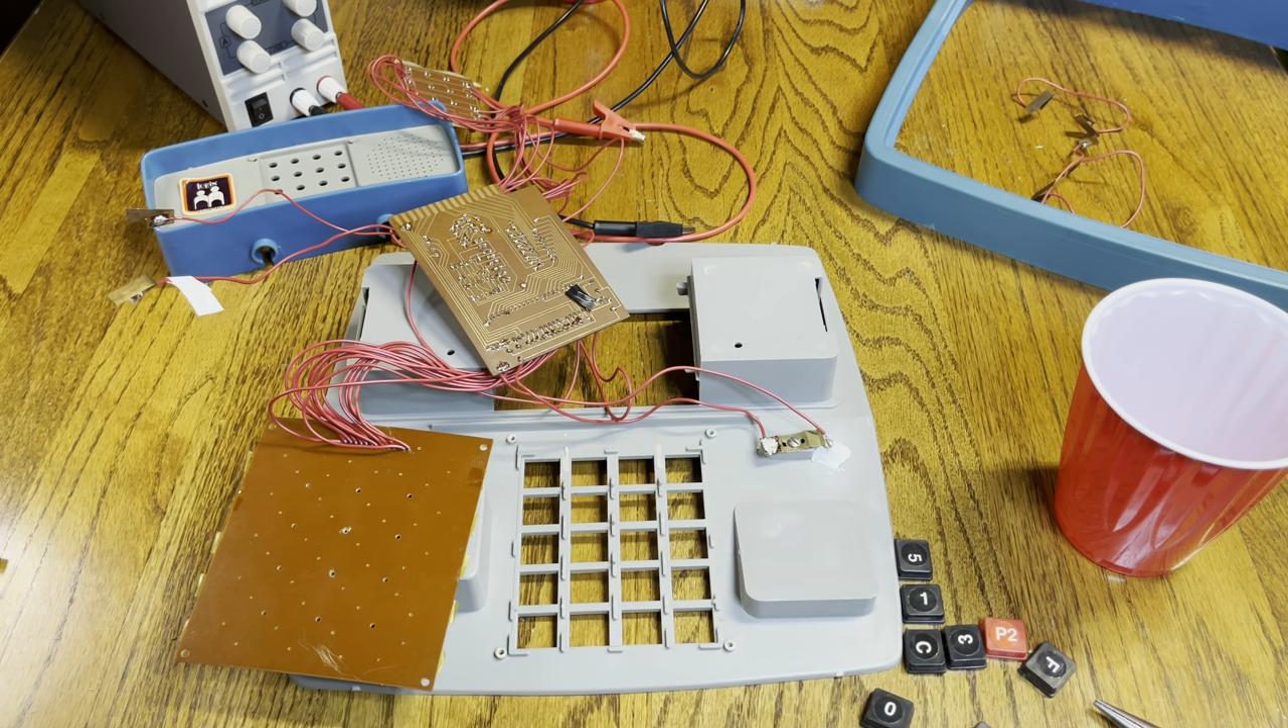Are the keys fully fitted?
No.